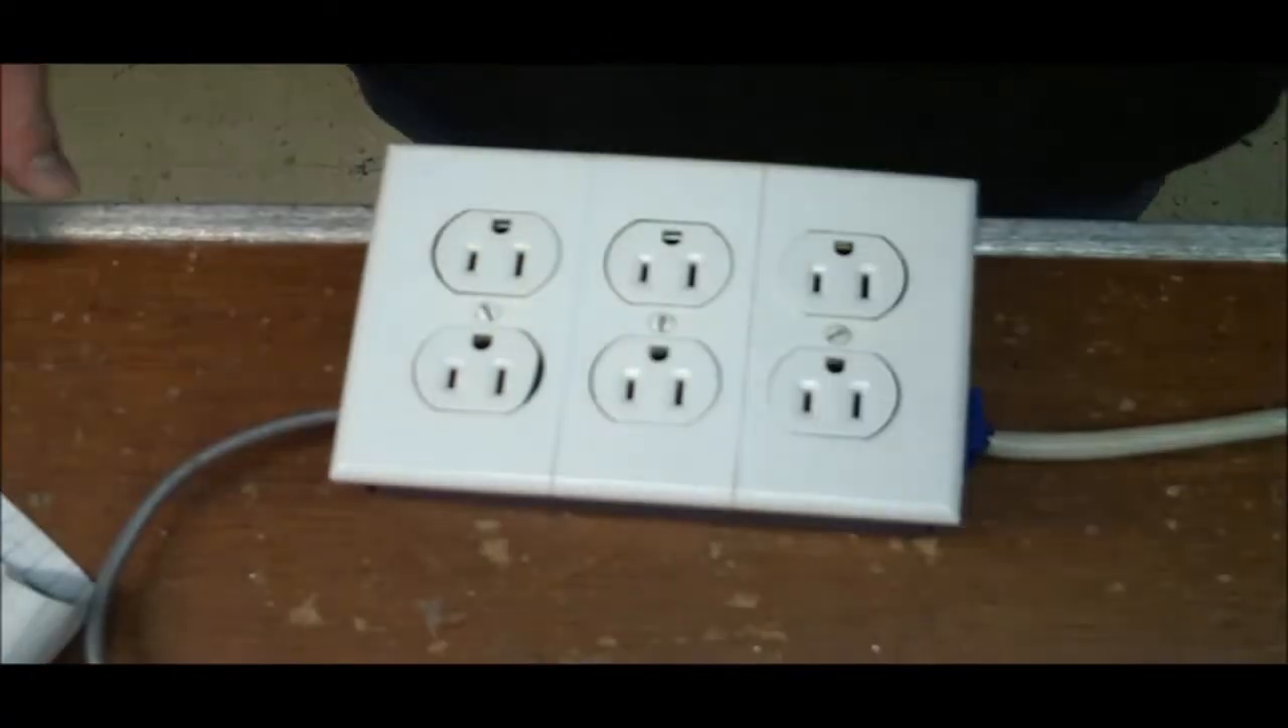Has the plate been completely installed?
Yes.